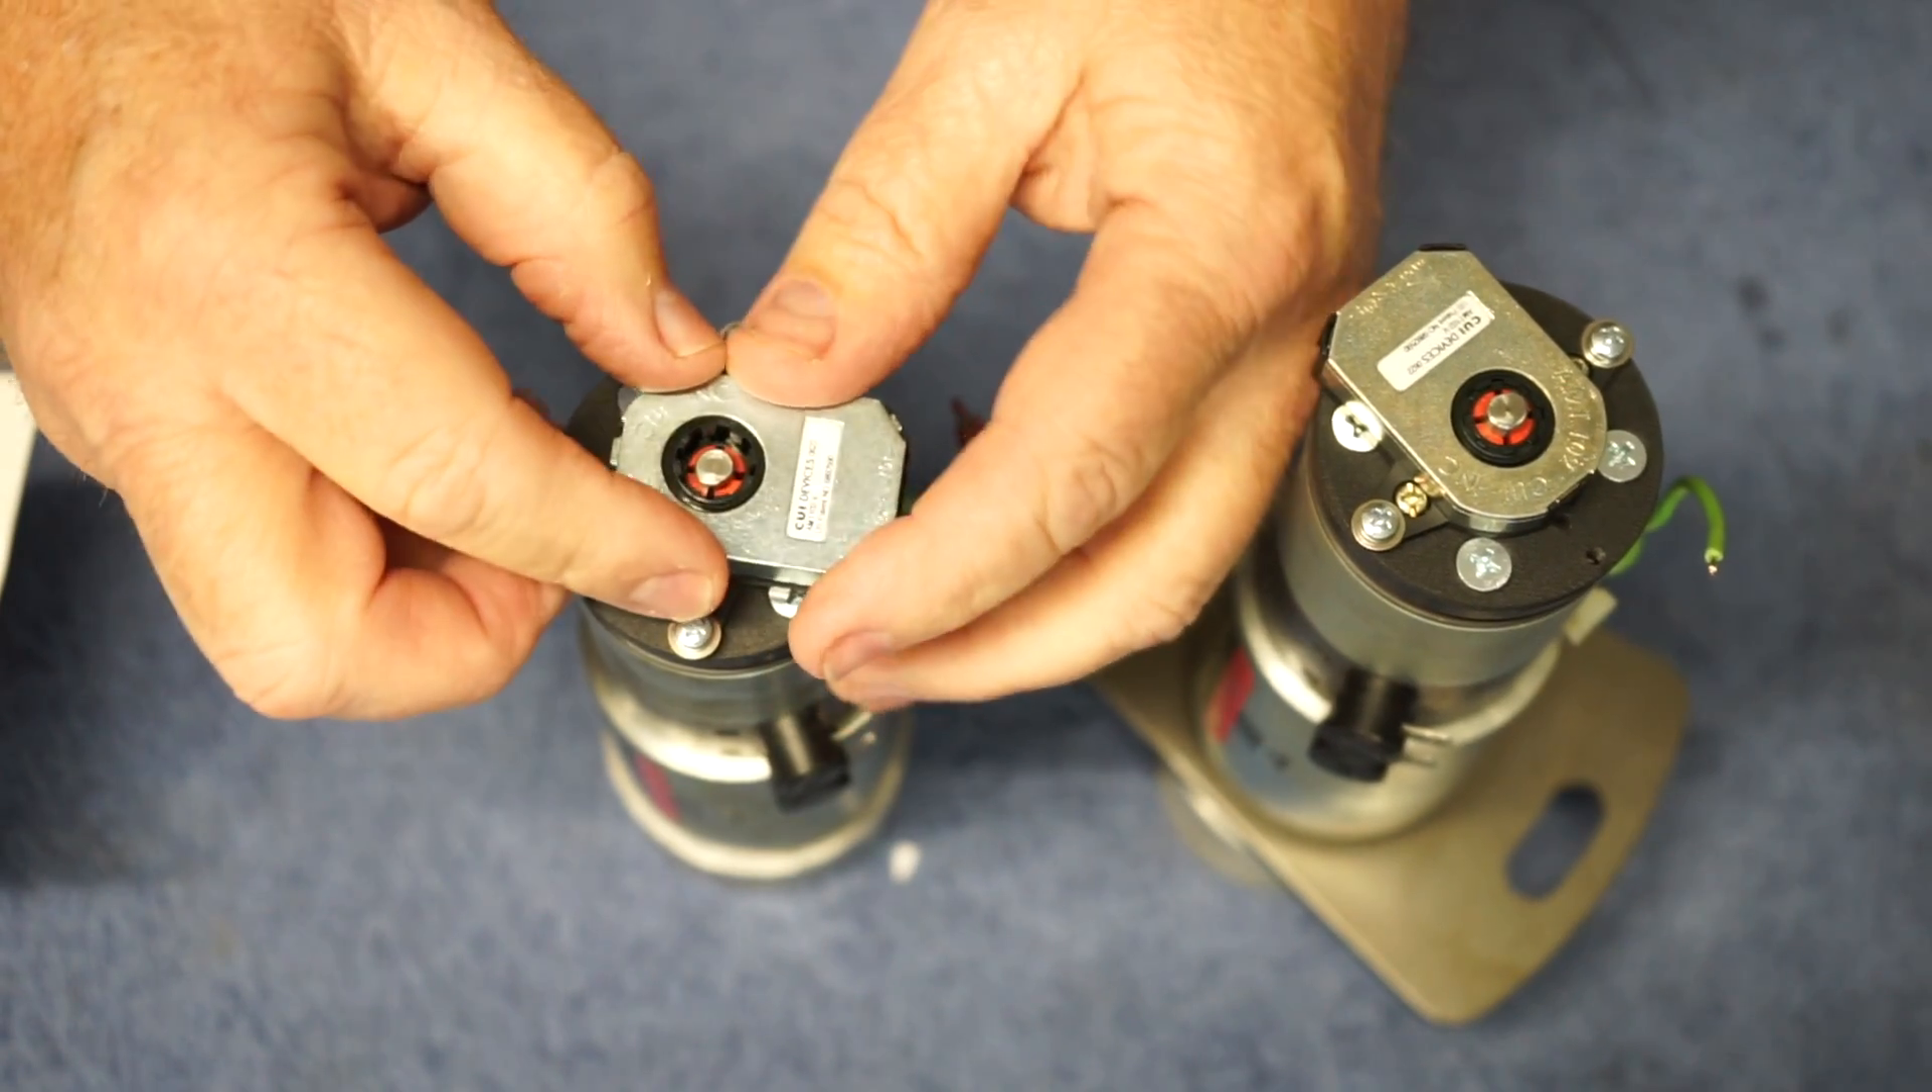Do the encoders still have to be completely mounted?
Yes.